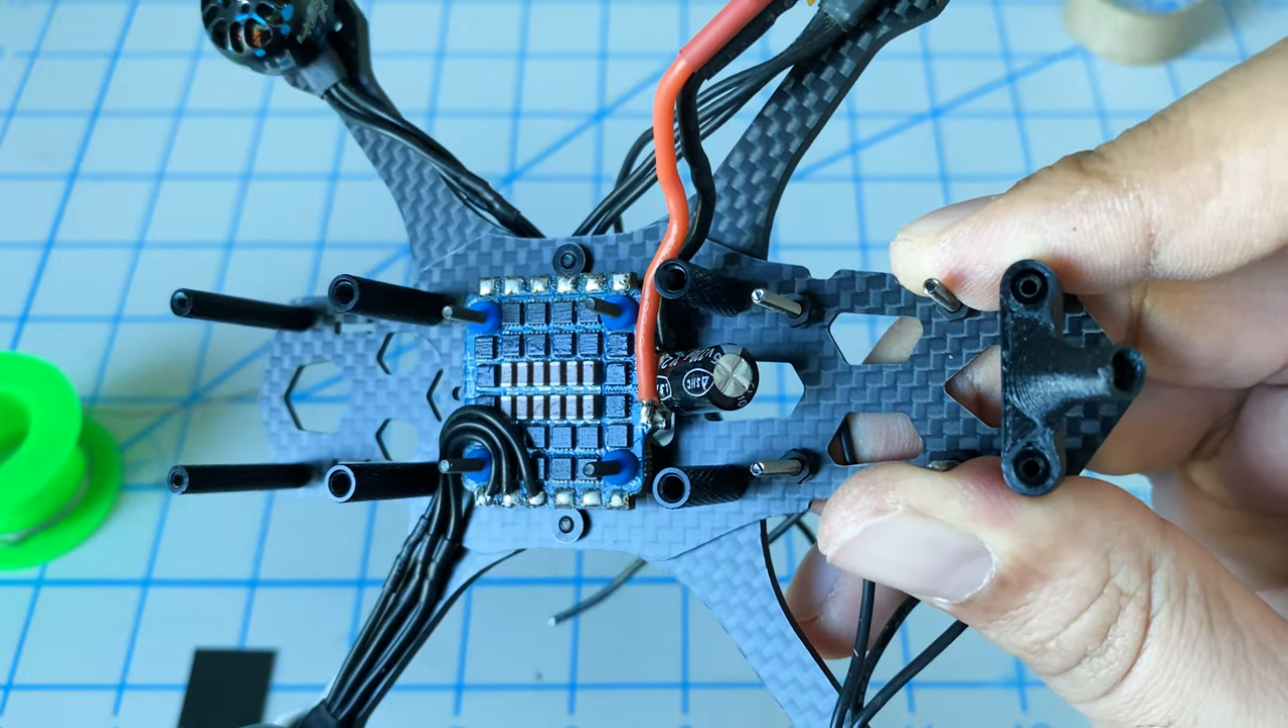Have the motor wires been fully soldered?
No.